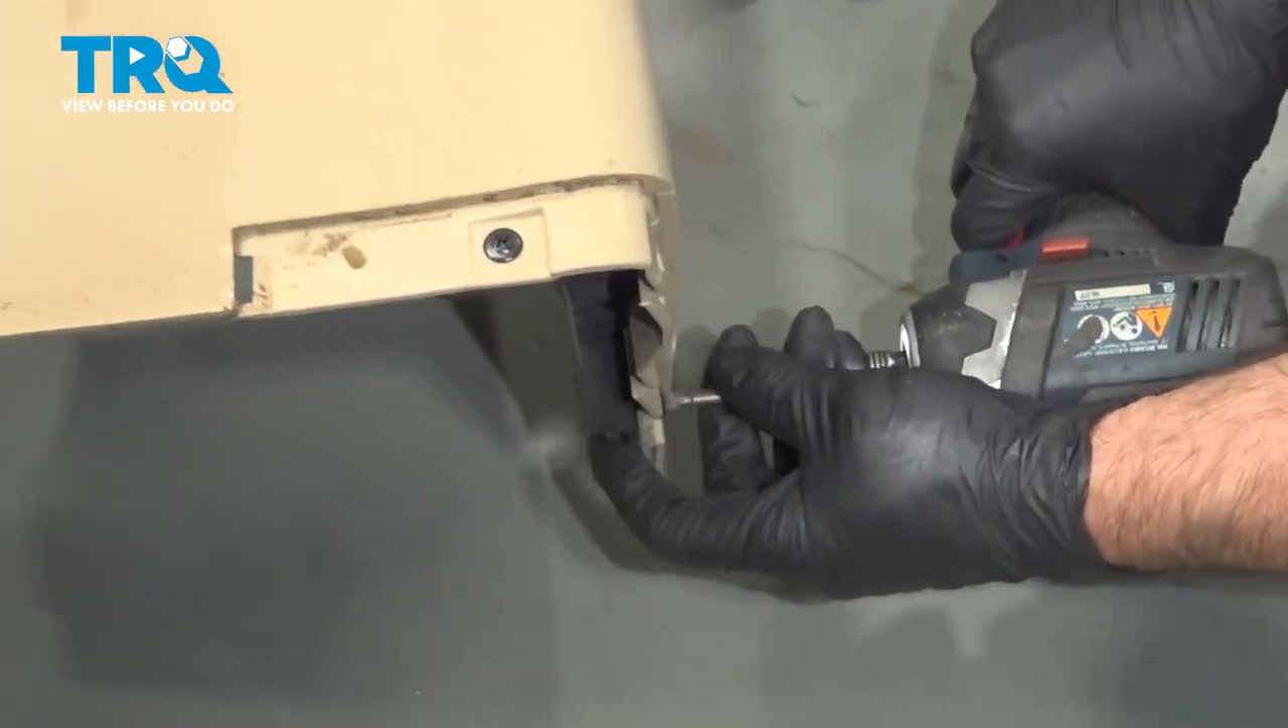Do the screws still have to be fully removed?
Yes.